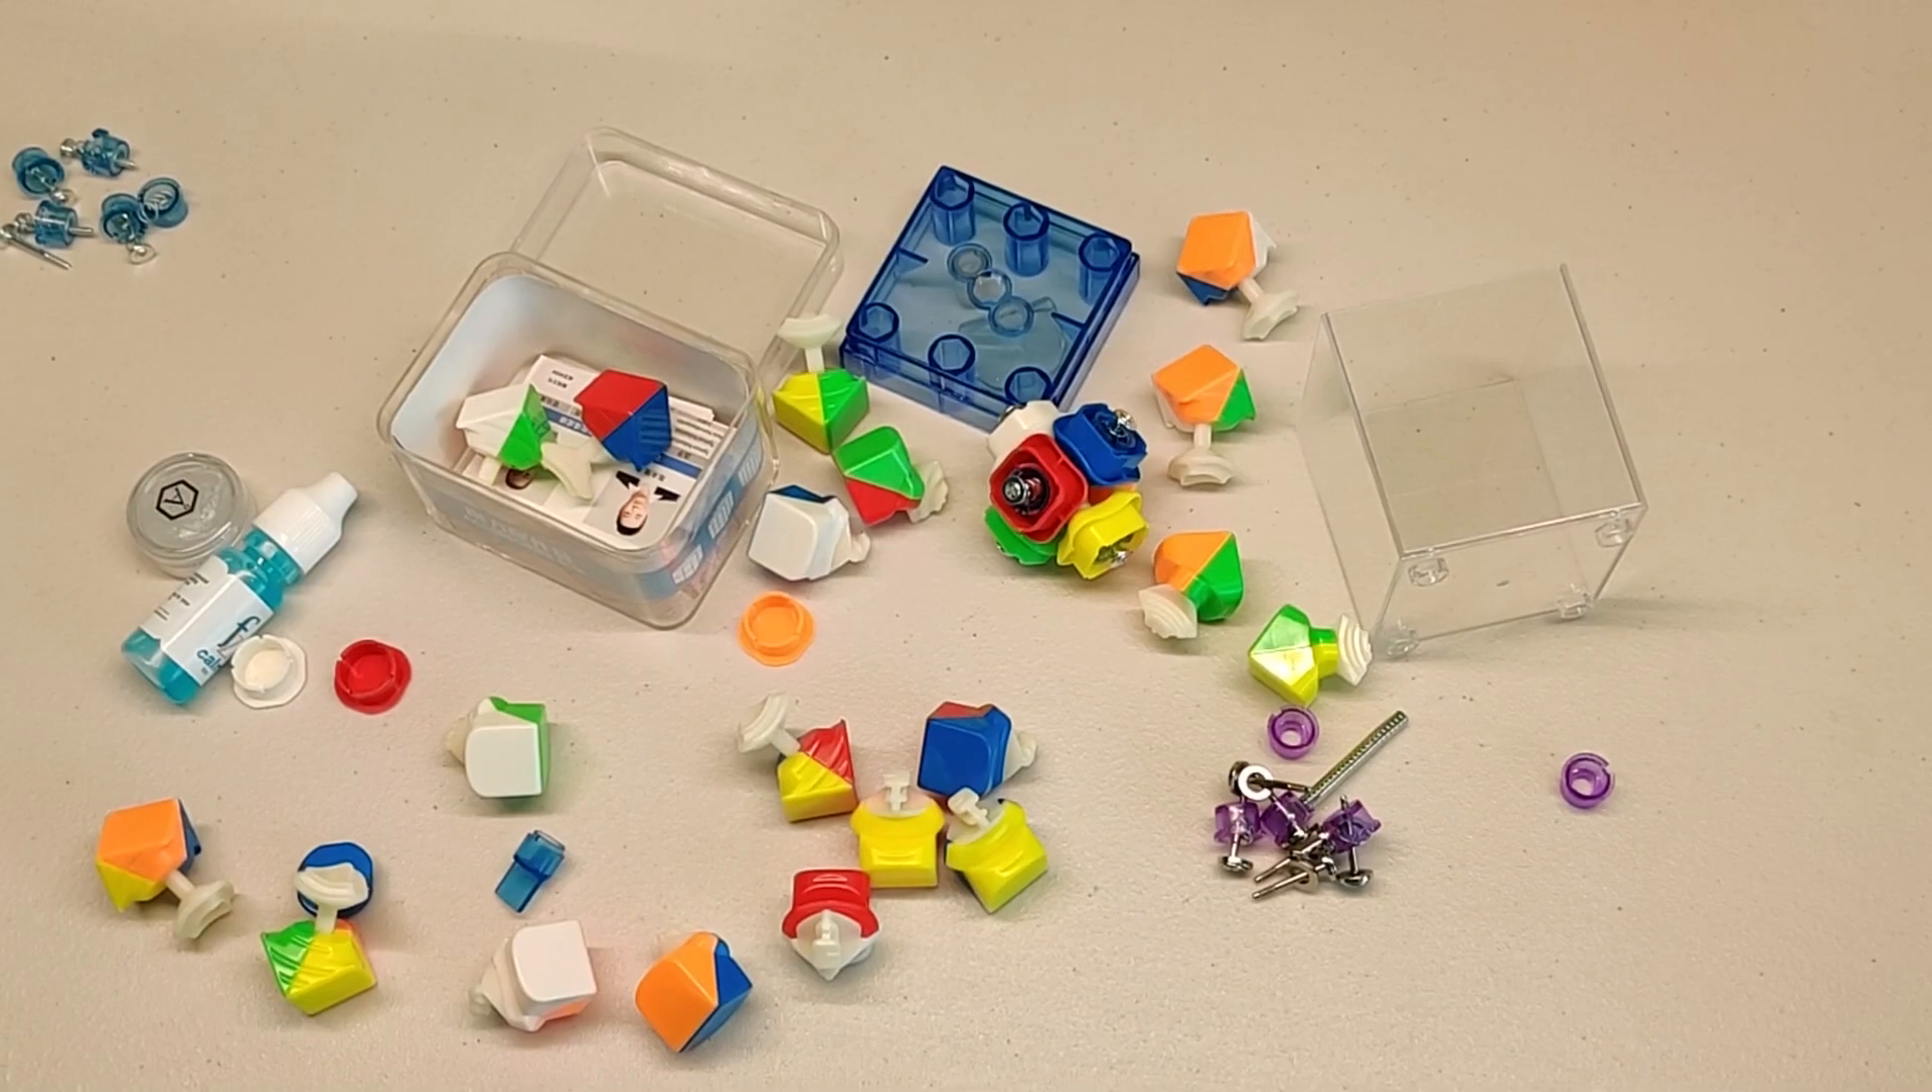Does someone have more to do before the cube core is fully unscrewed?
Yes.